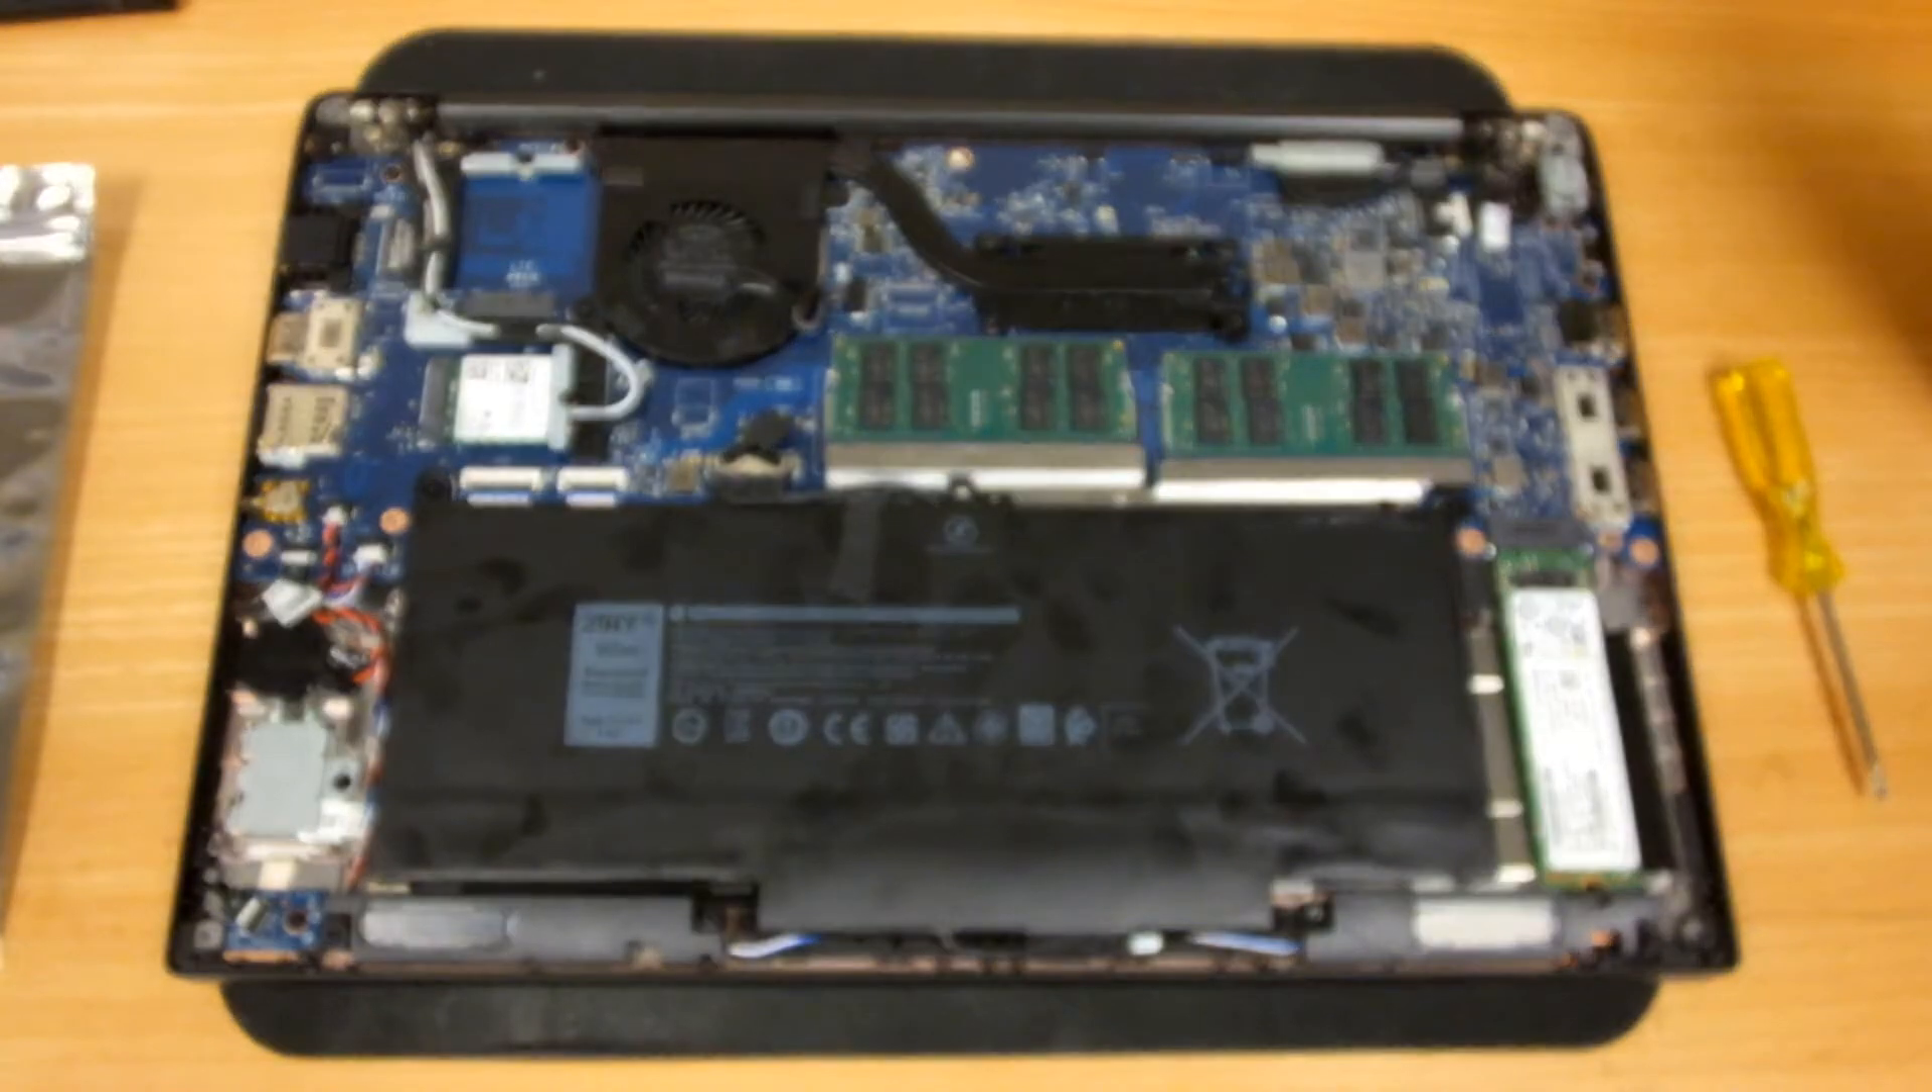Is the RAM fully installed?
Yes.